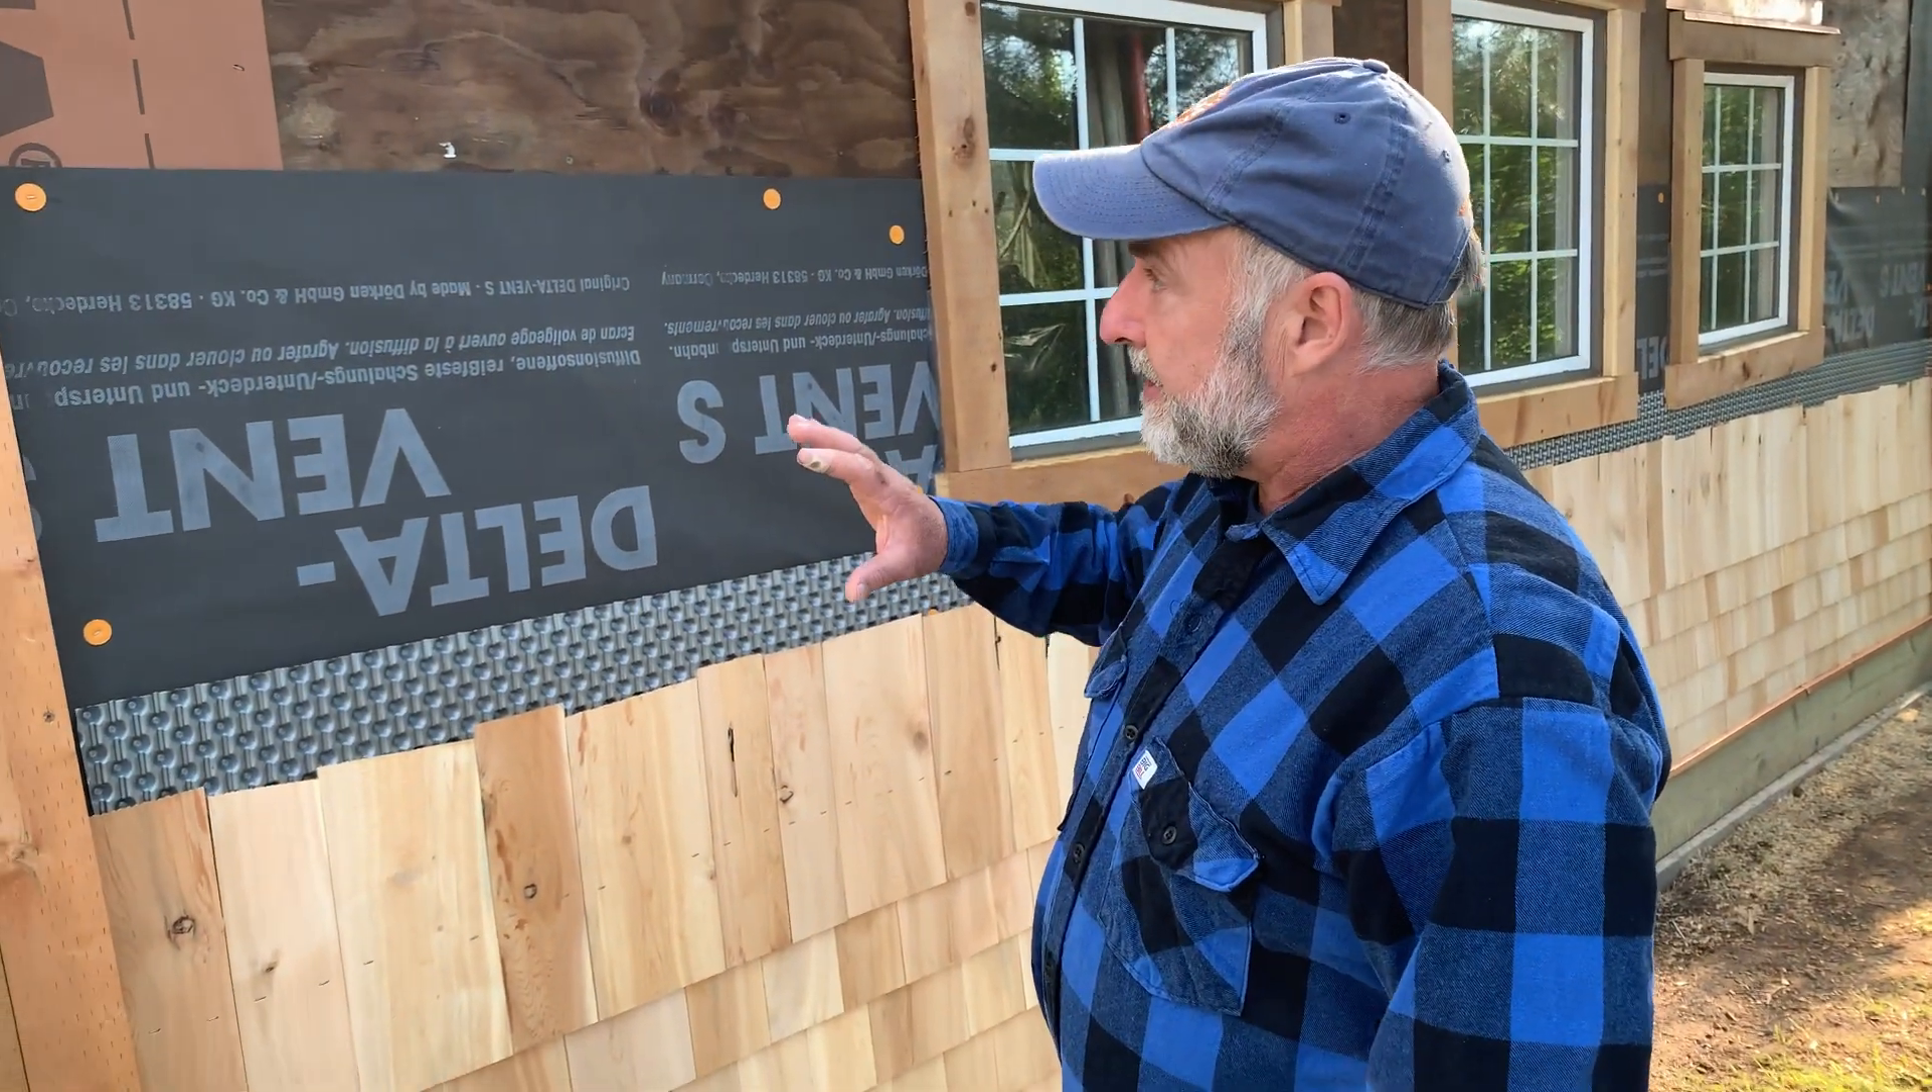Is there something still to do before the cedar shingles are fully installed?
Yes.